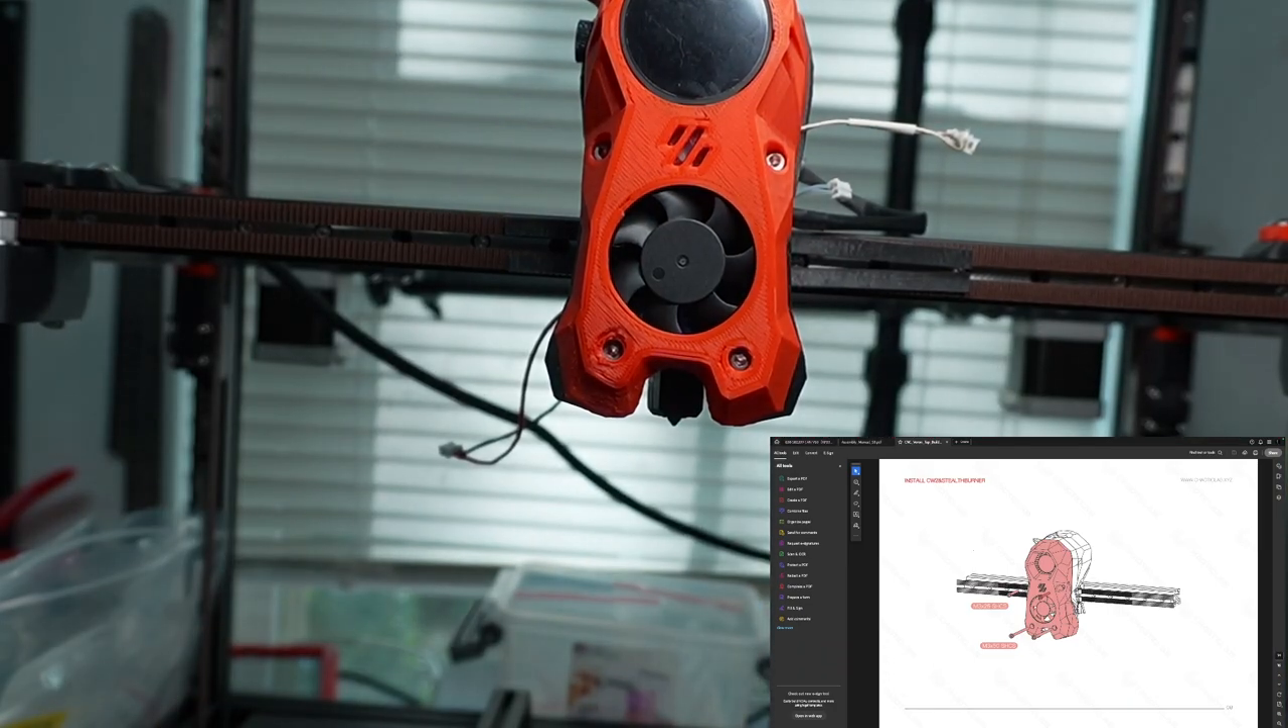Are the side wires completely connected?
No.